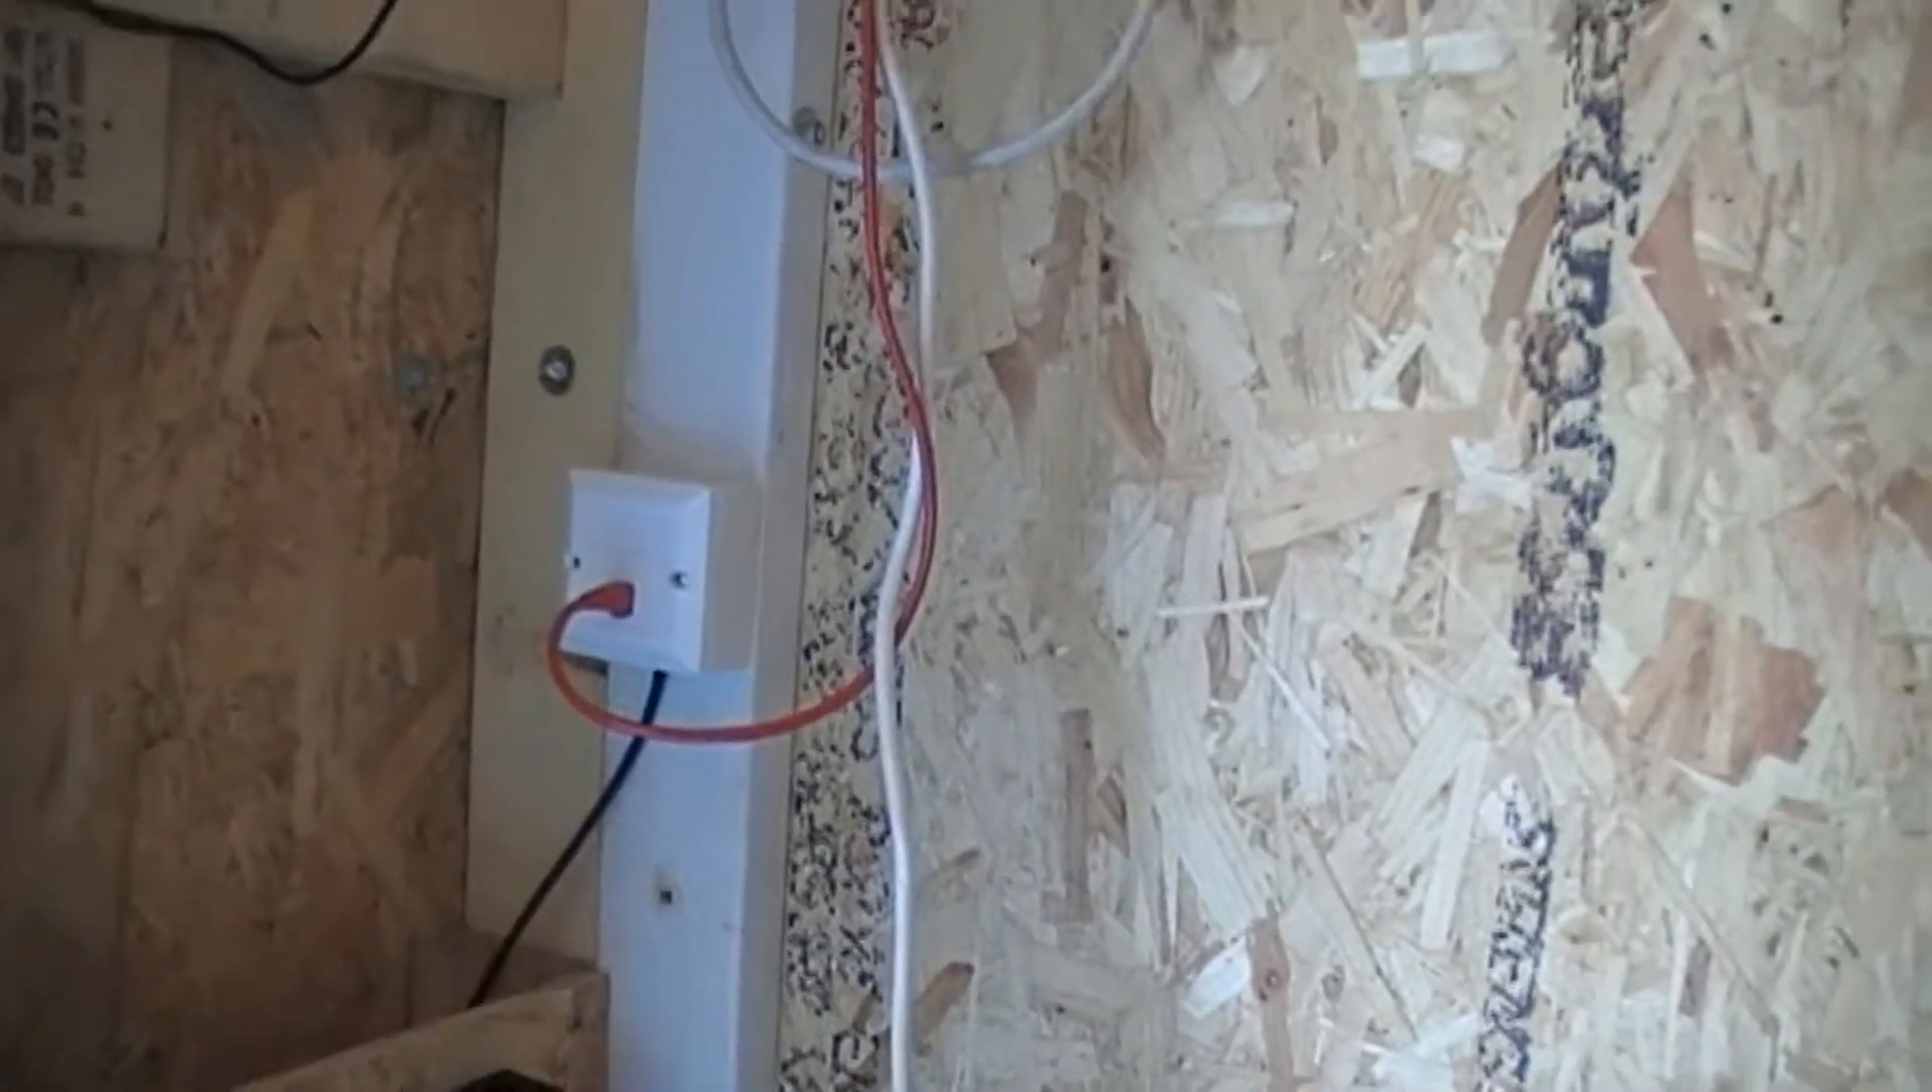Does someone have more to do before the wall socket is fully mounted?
No.